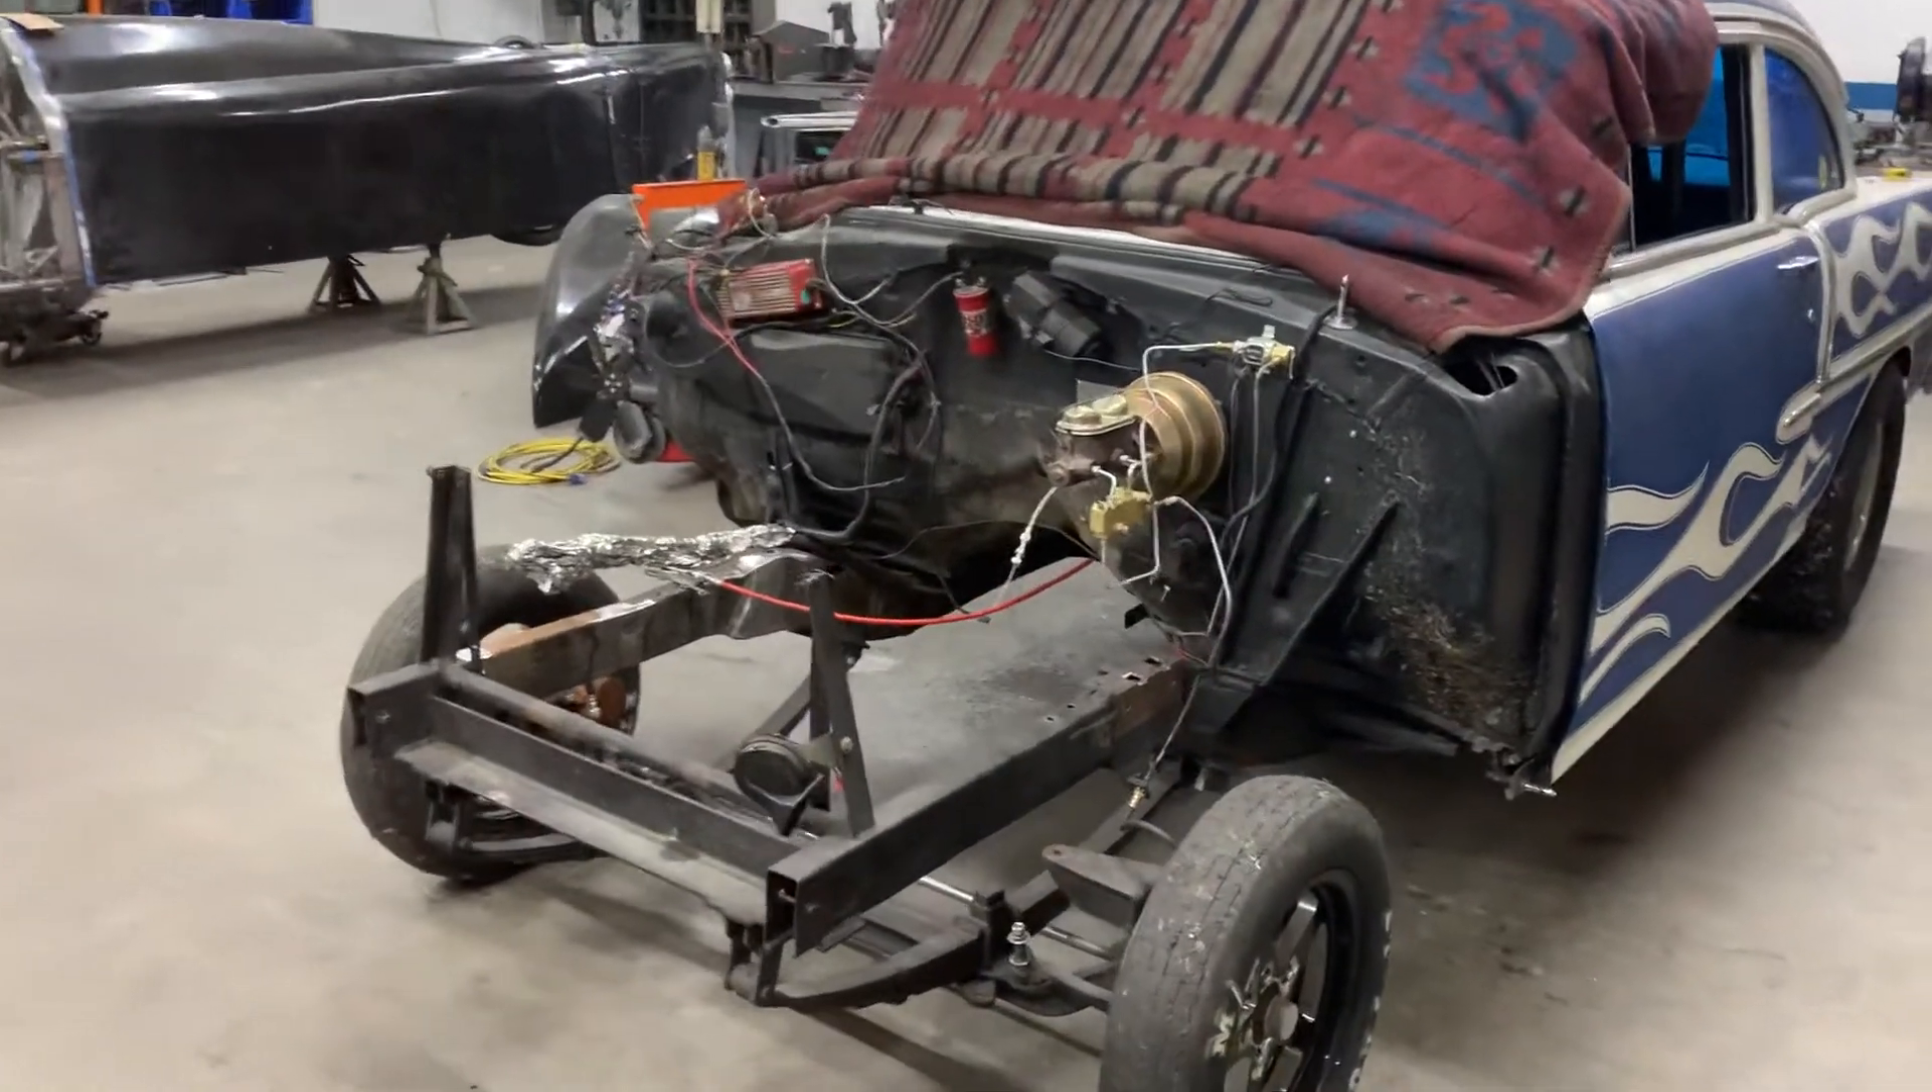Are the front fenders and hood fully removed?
Yes.